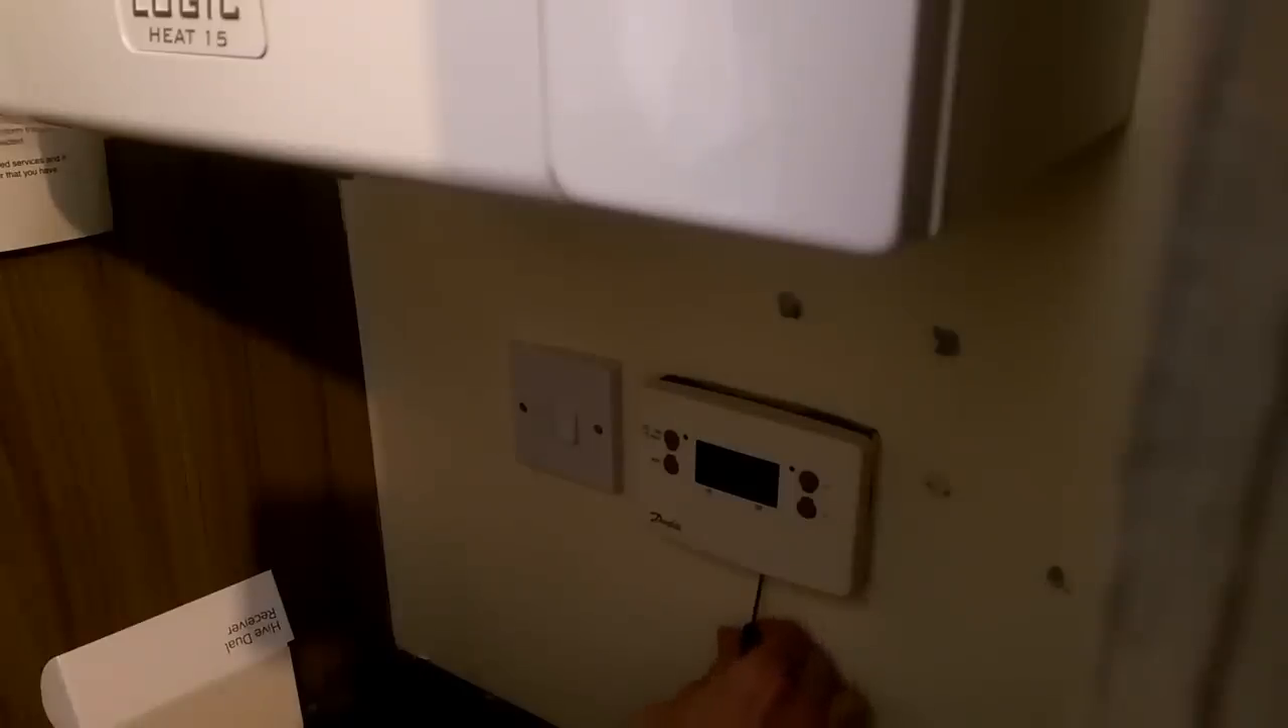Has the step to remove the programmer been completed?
No.